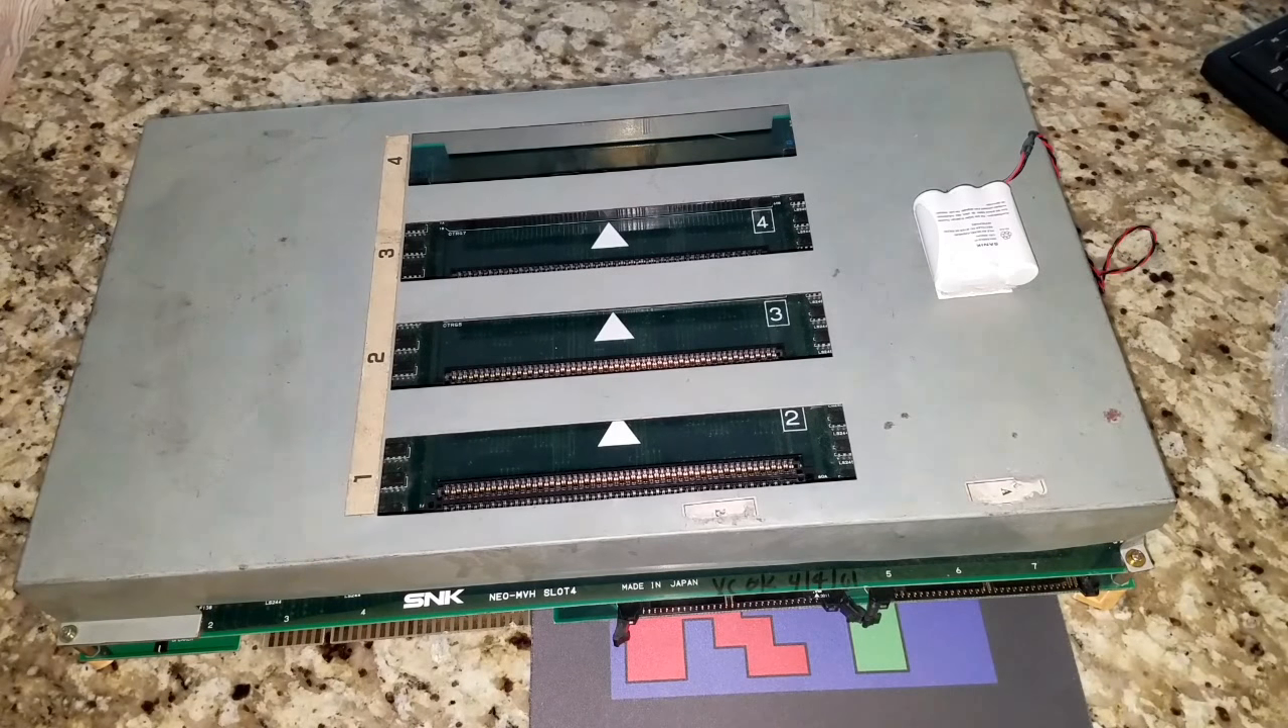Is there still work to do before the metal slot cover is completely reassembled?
No.